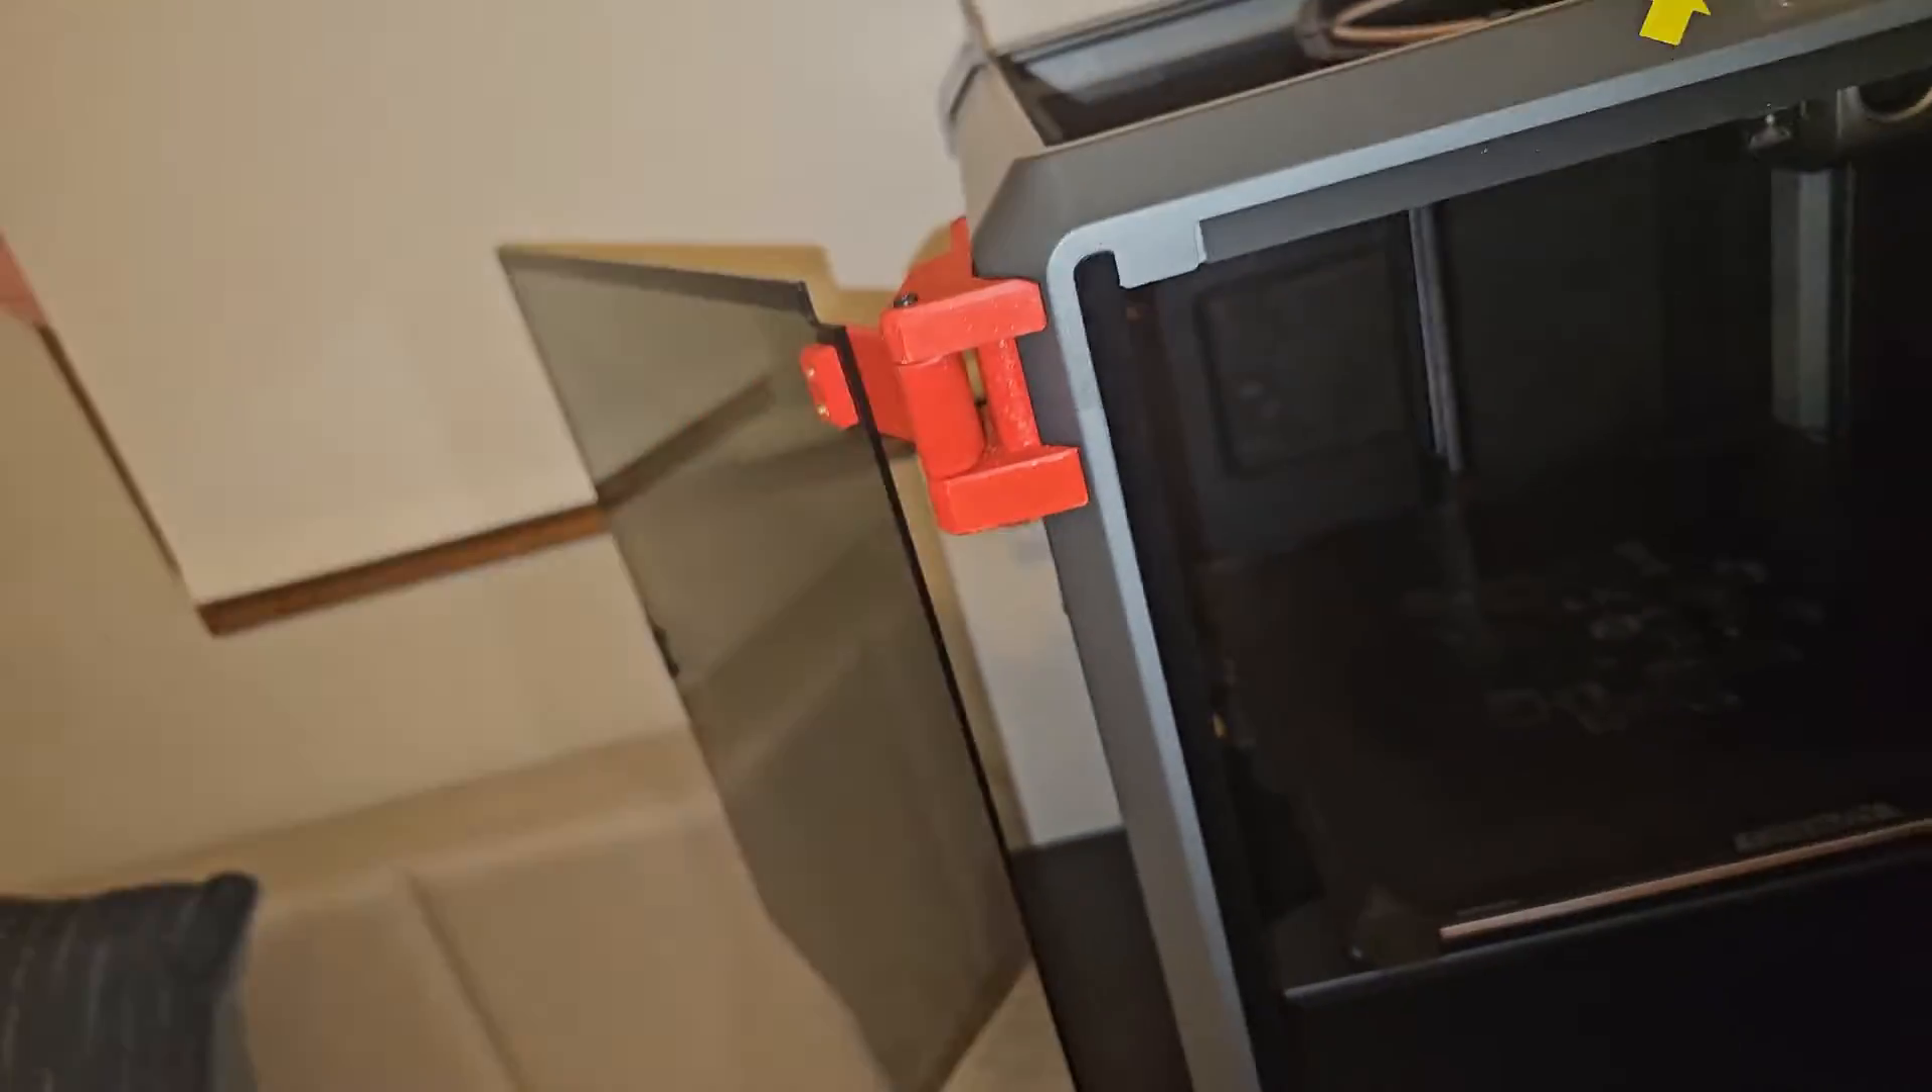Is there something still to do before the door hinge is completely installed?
No.